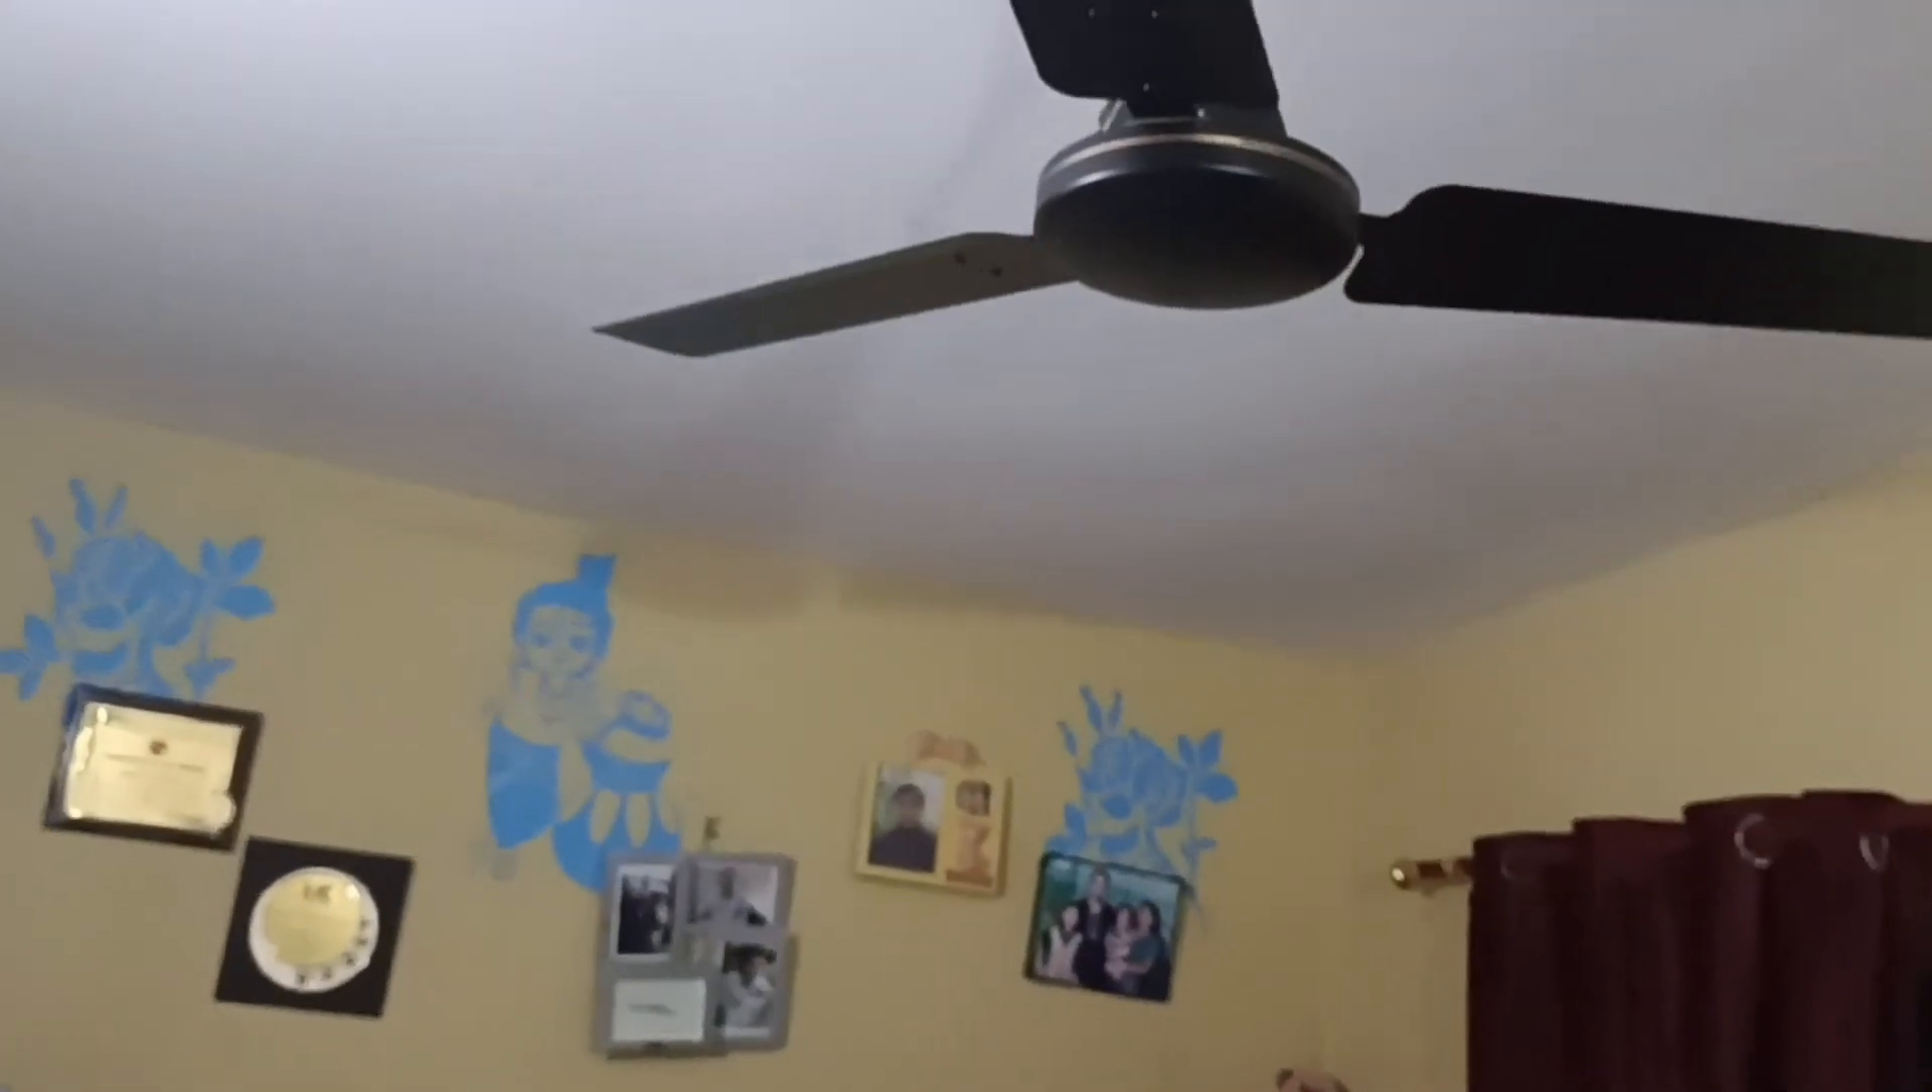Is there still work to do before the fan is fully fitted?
No.